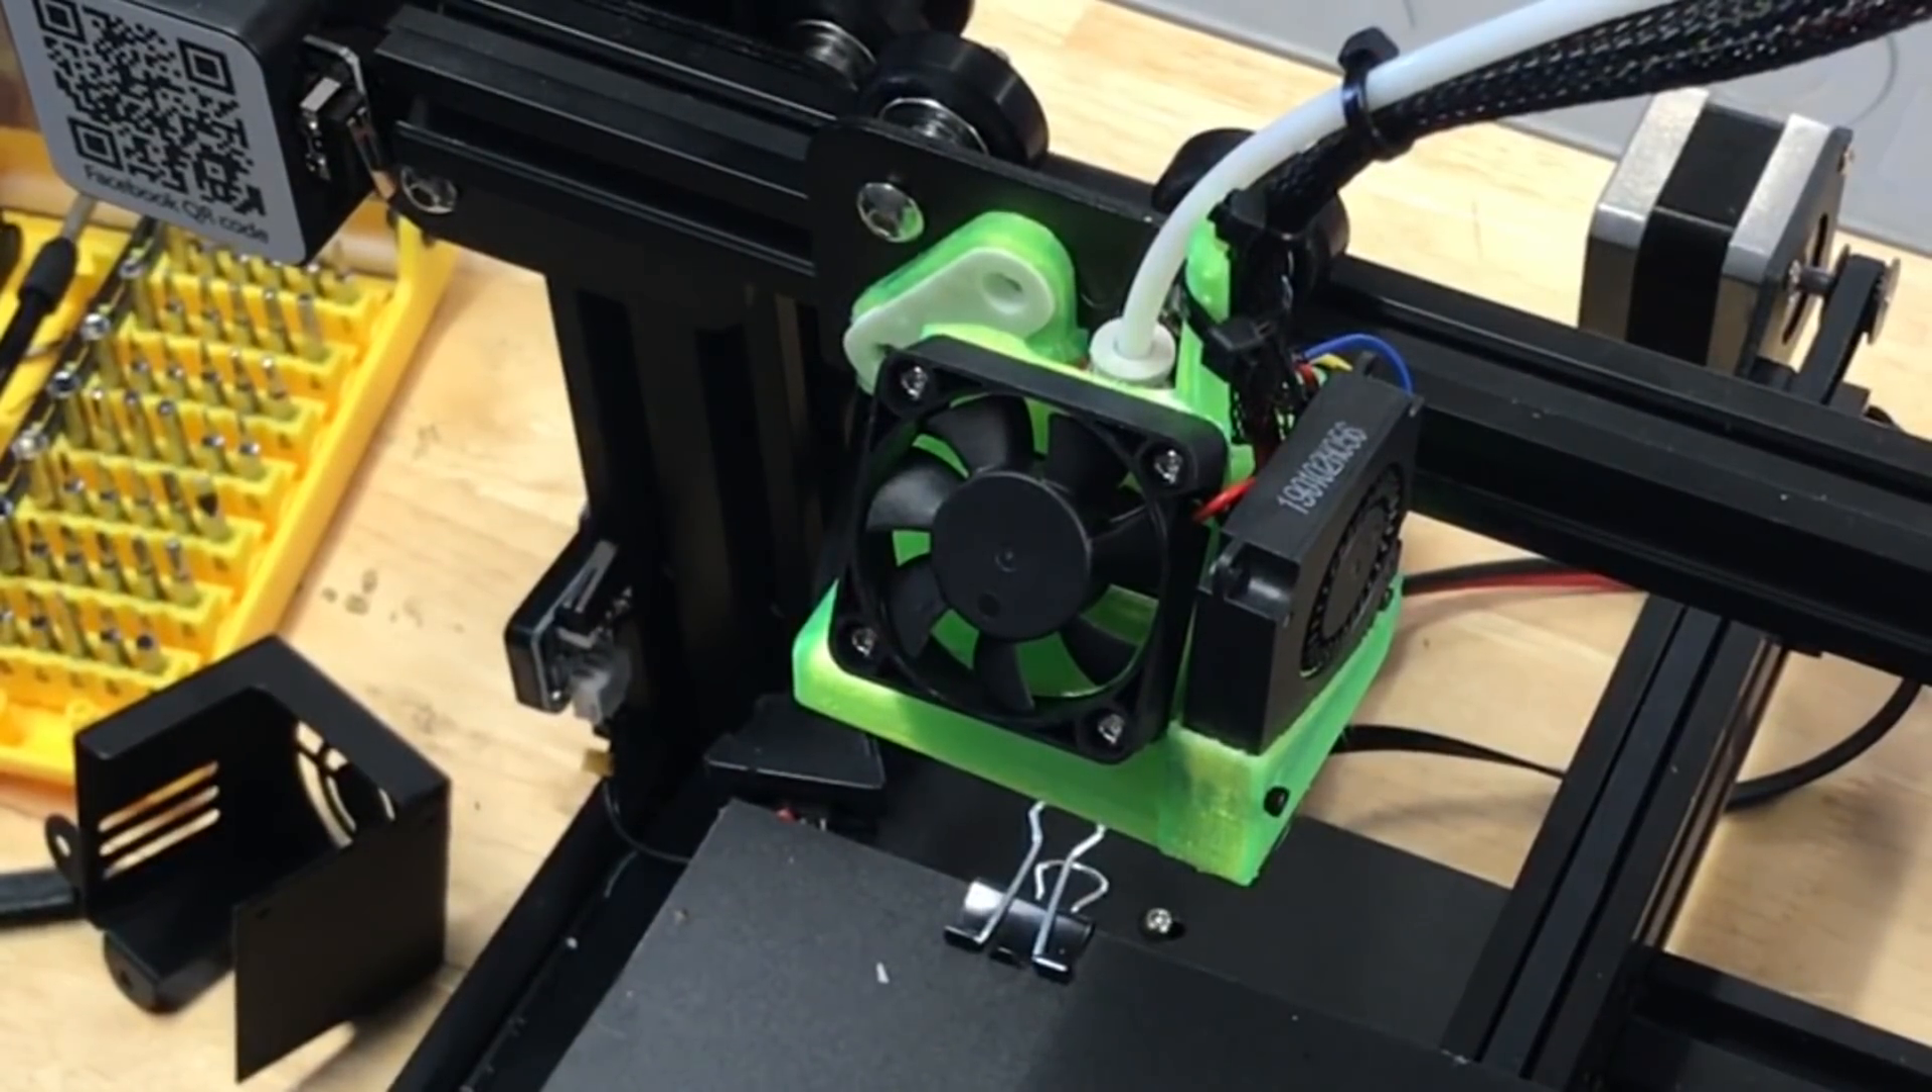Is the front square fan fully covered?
No.